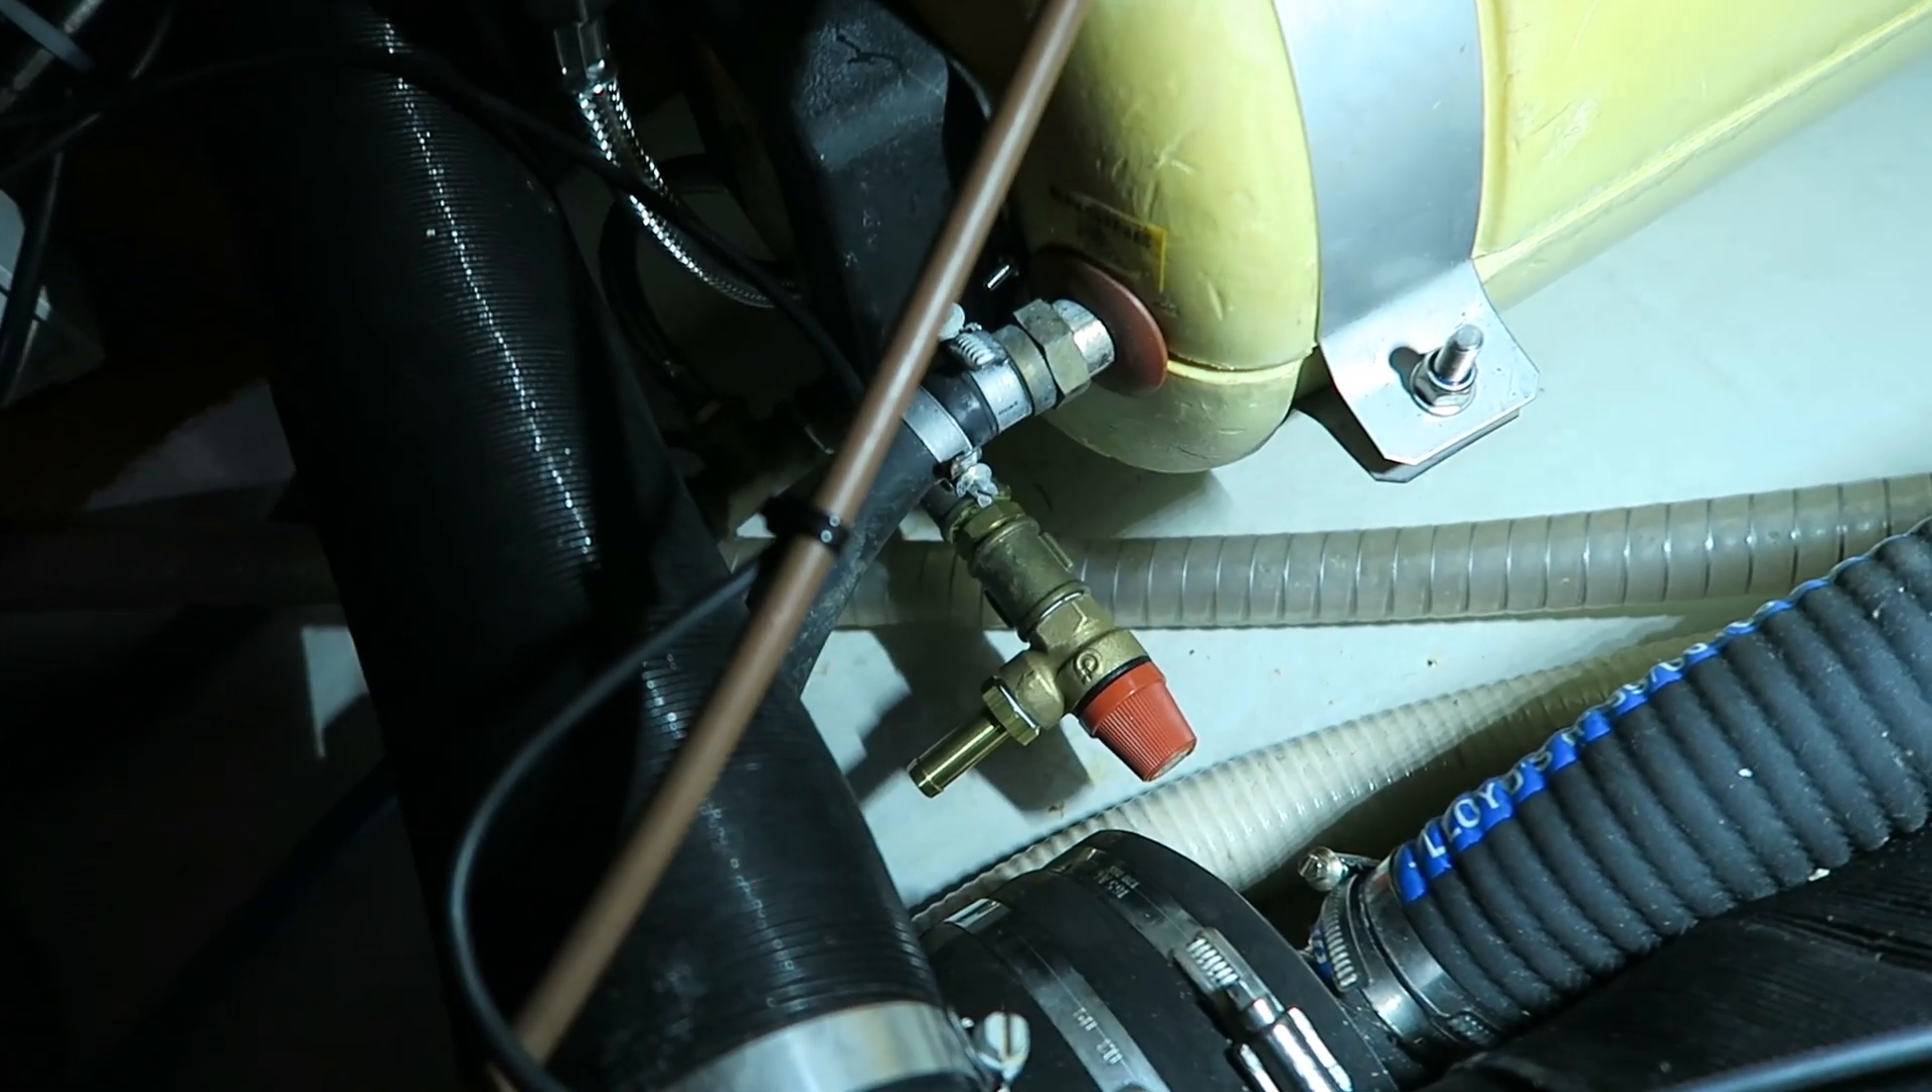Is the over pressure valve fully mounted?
Yes.